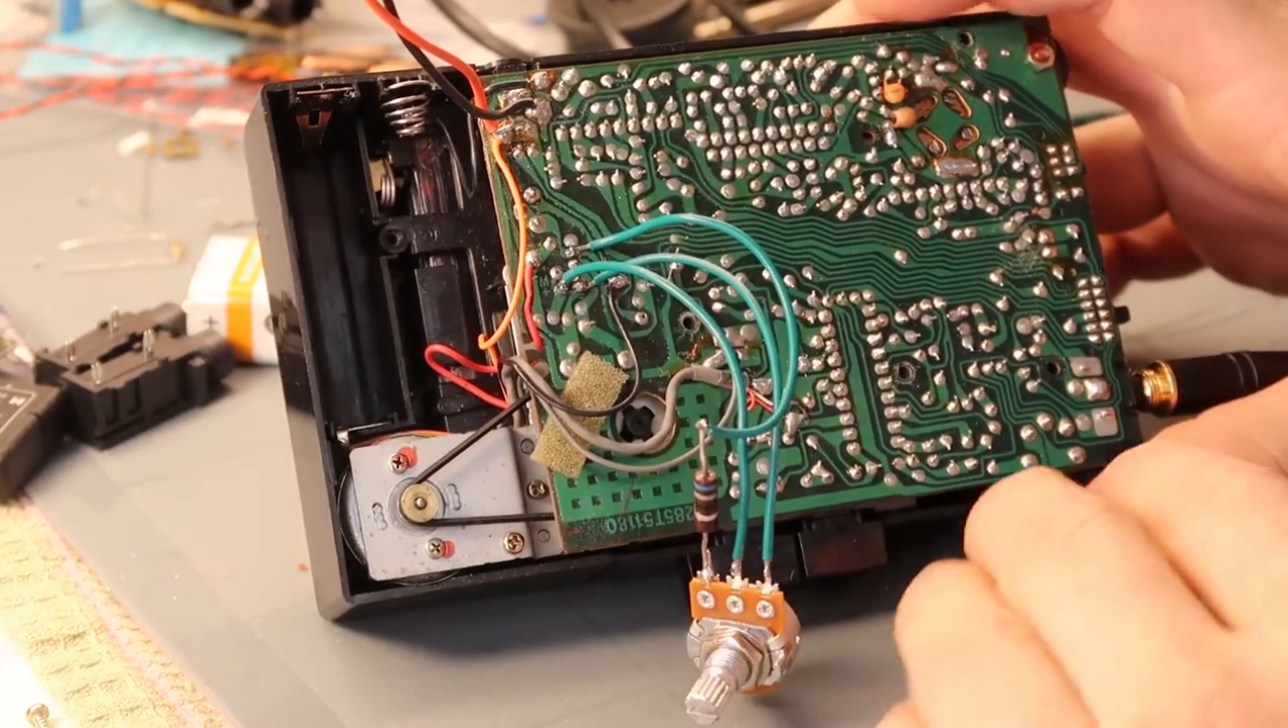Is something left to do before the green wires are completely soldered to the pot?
No.